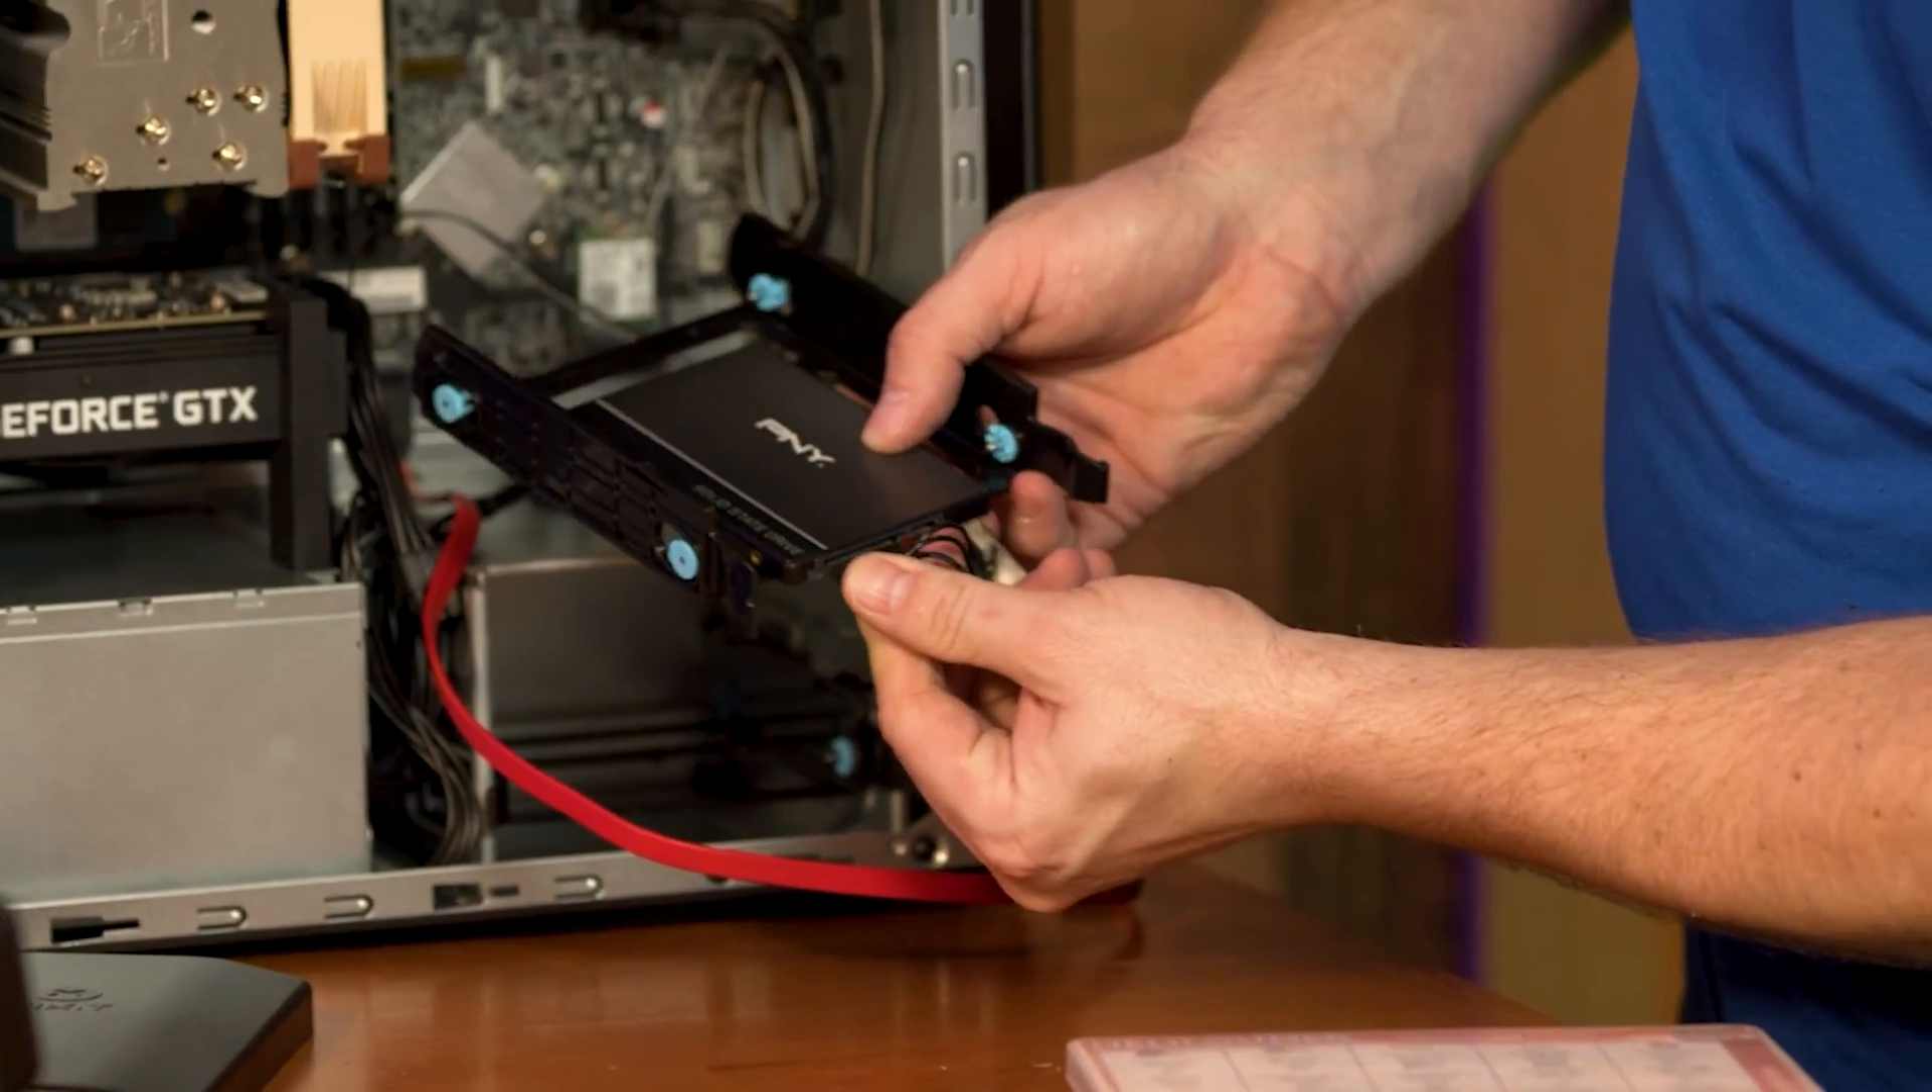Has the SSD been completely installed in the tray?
Yes.